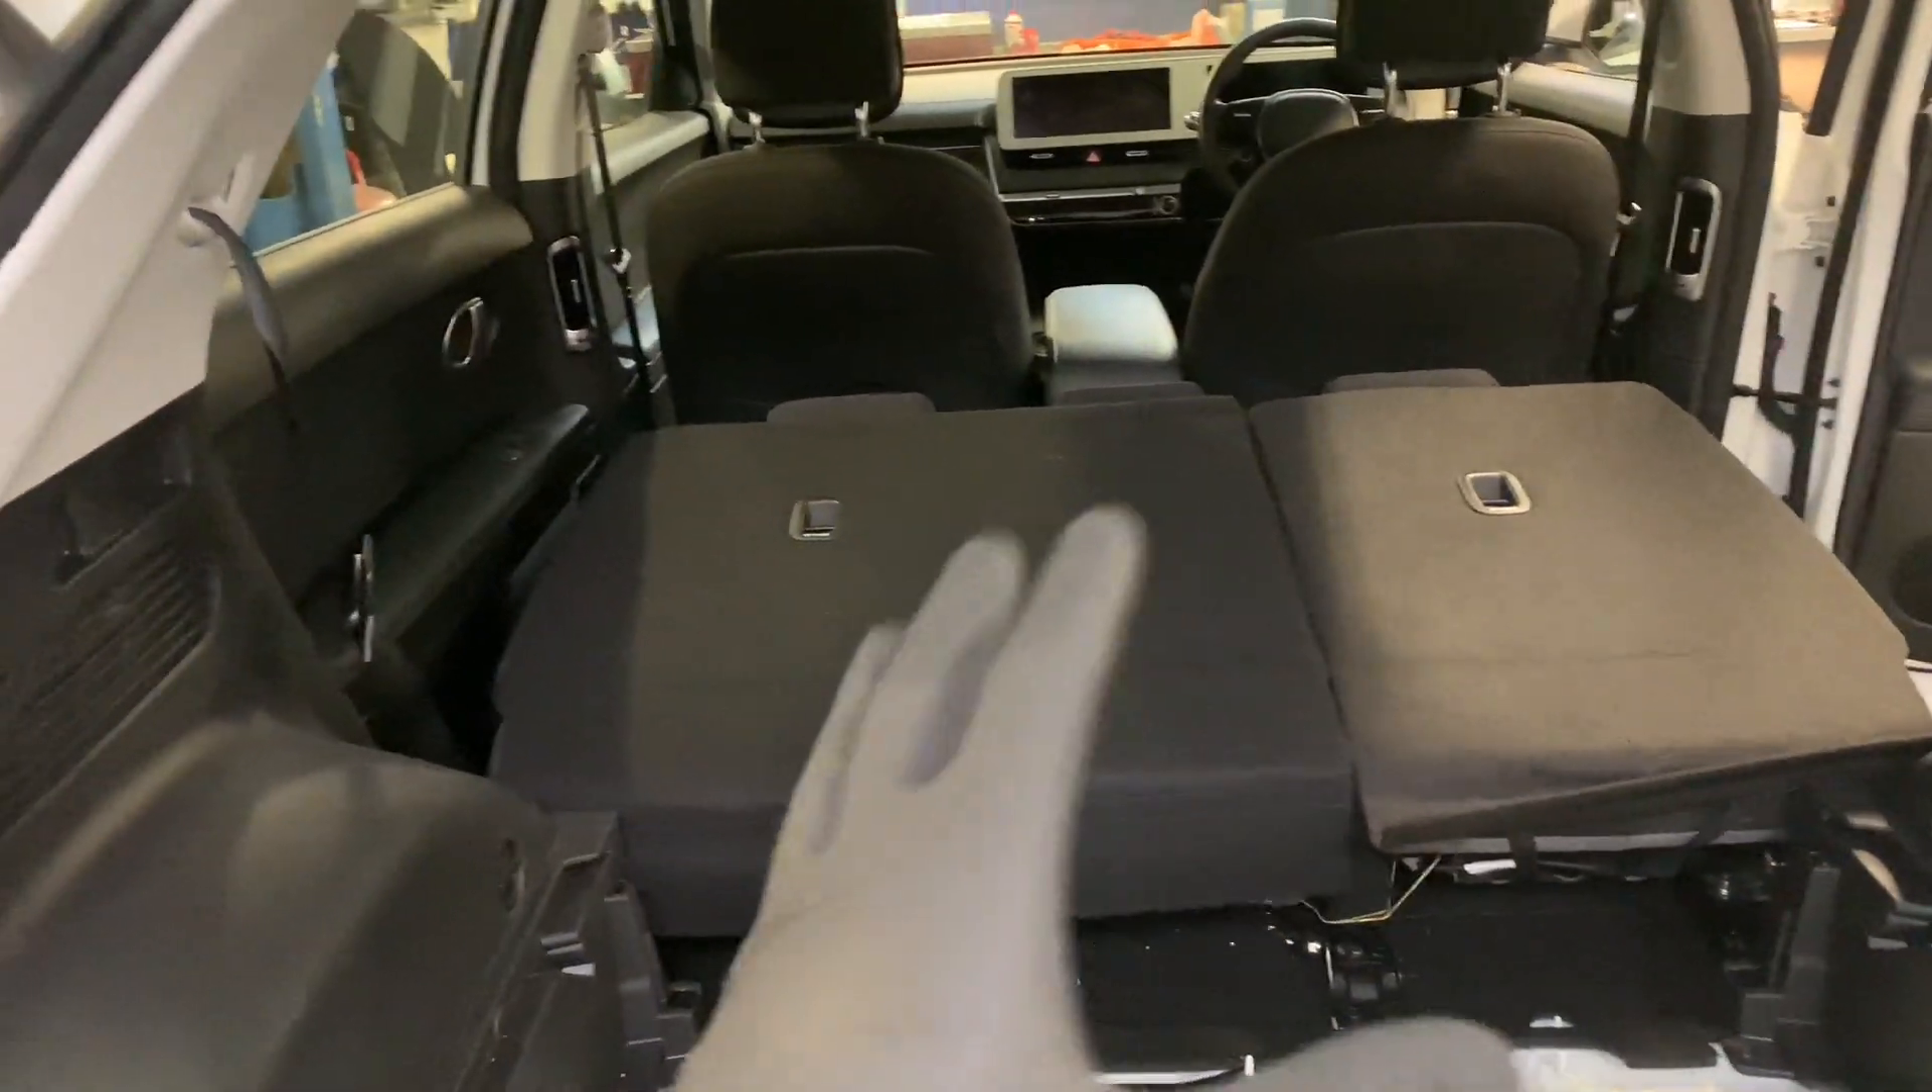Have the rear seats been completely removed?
No.